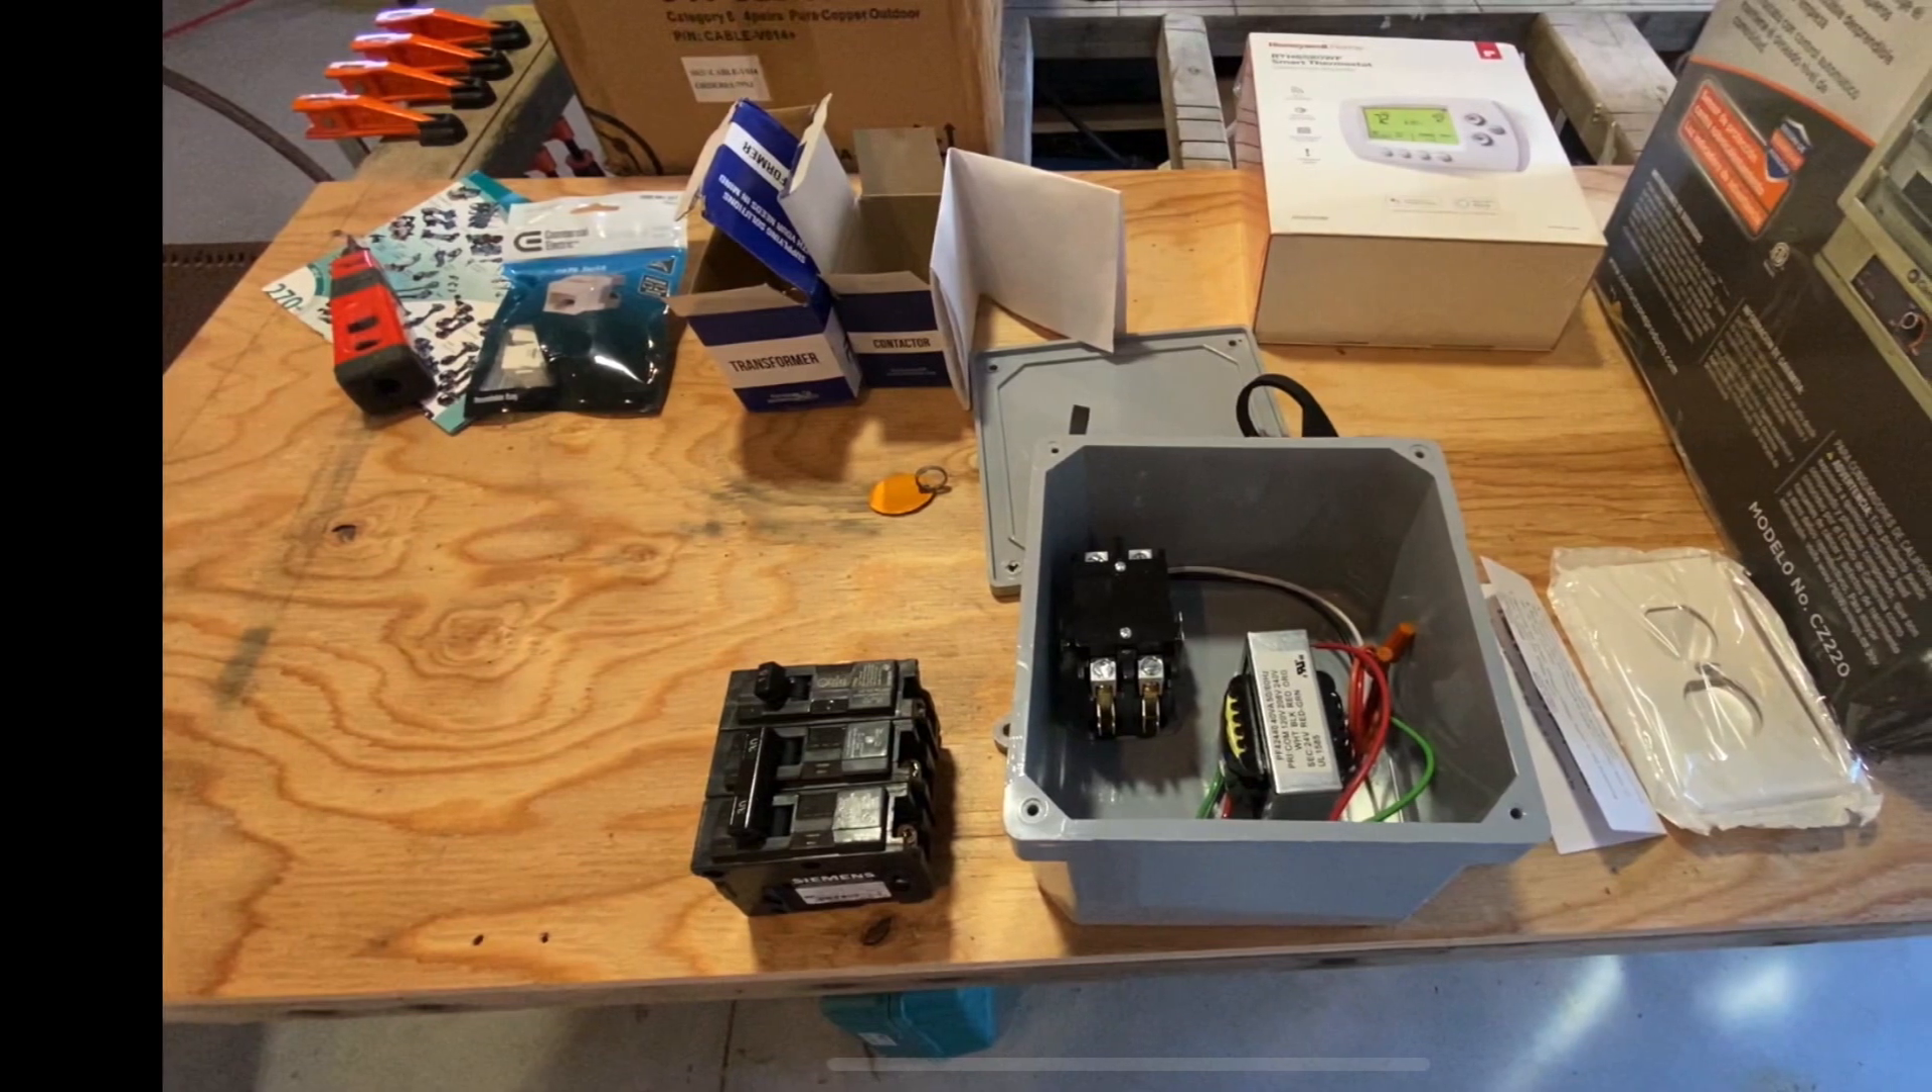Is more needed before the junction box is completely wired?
Yes.